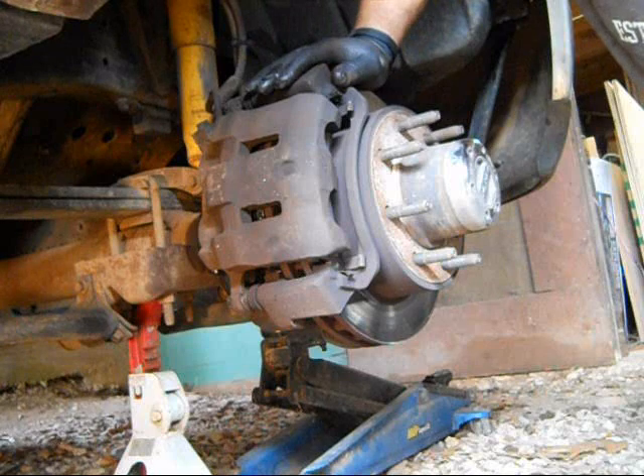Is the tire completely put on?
No.